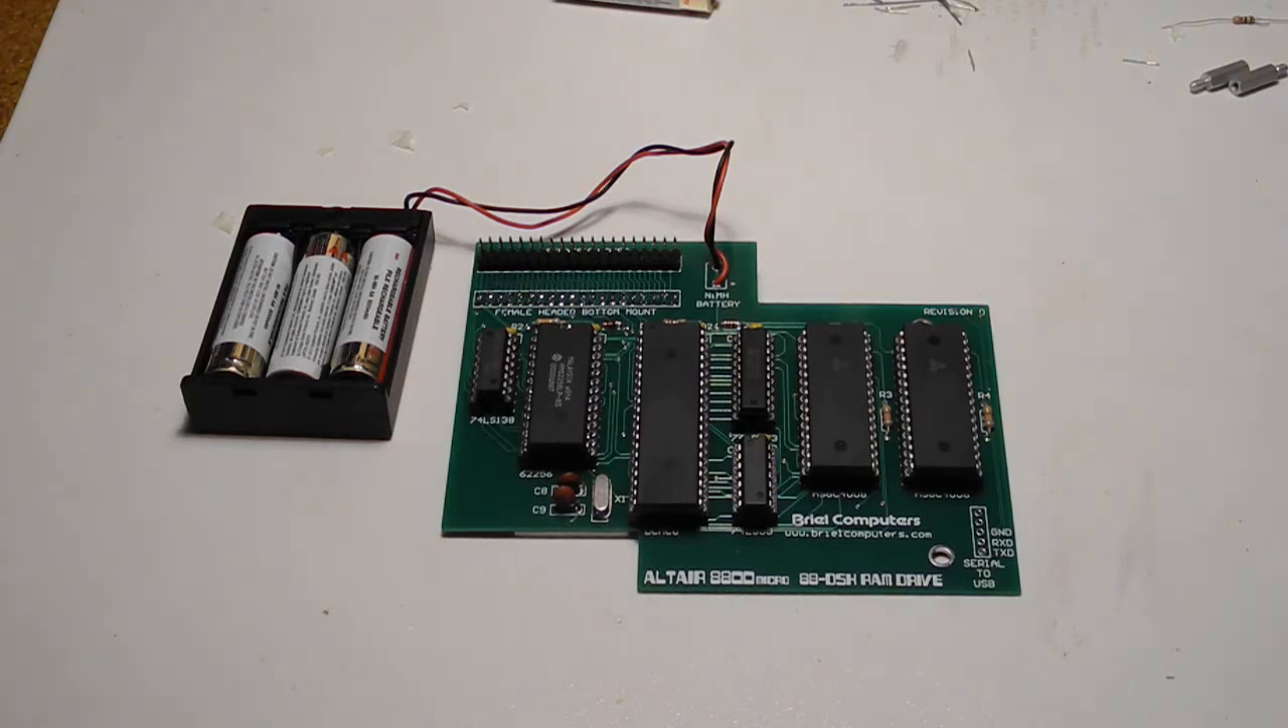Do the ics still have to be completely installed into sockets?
No.